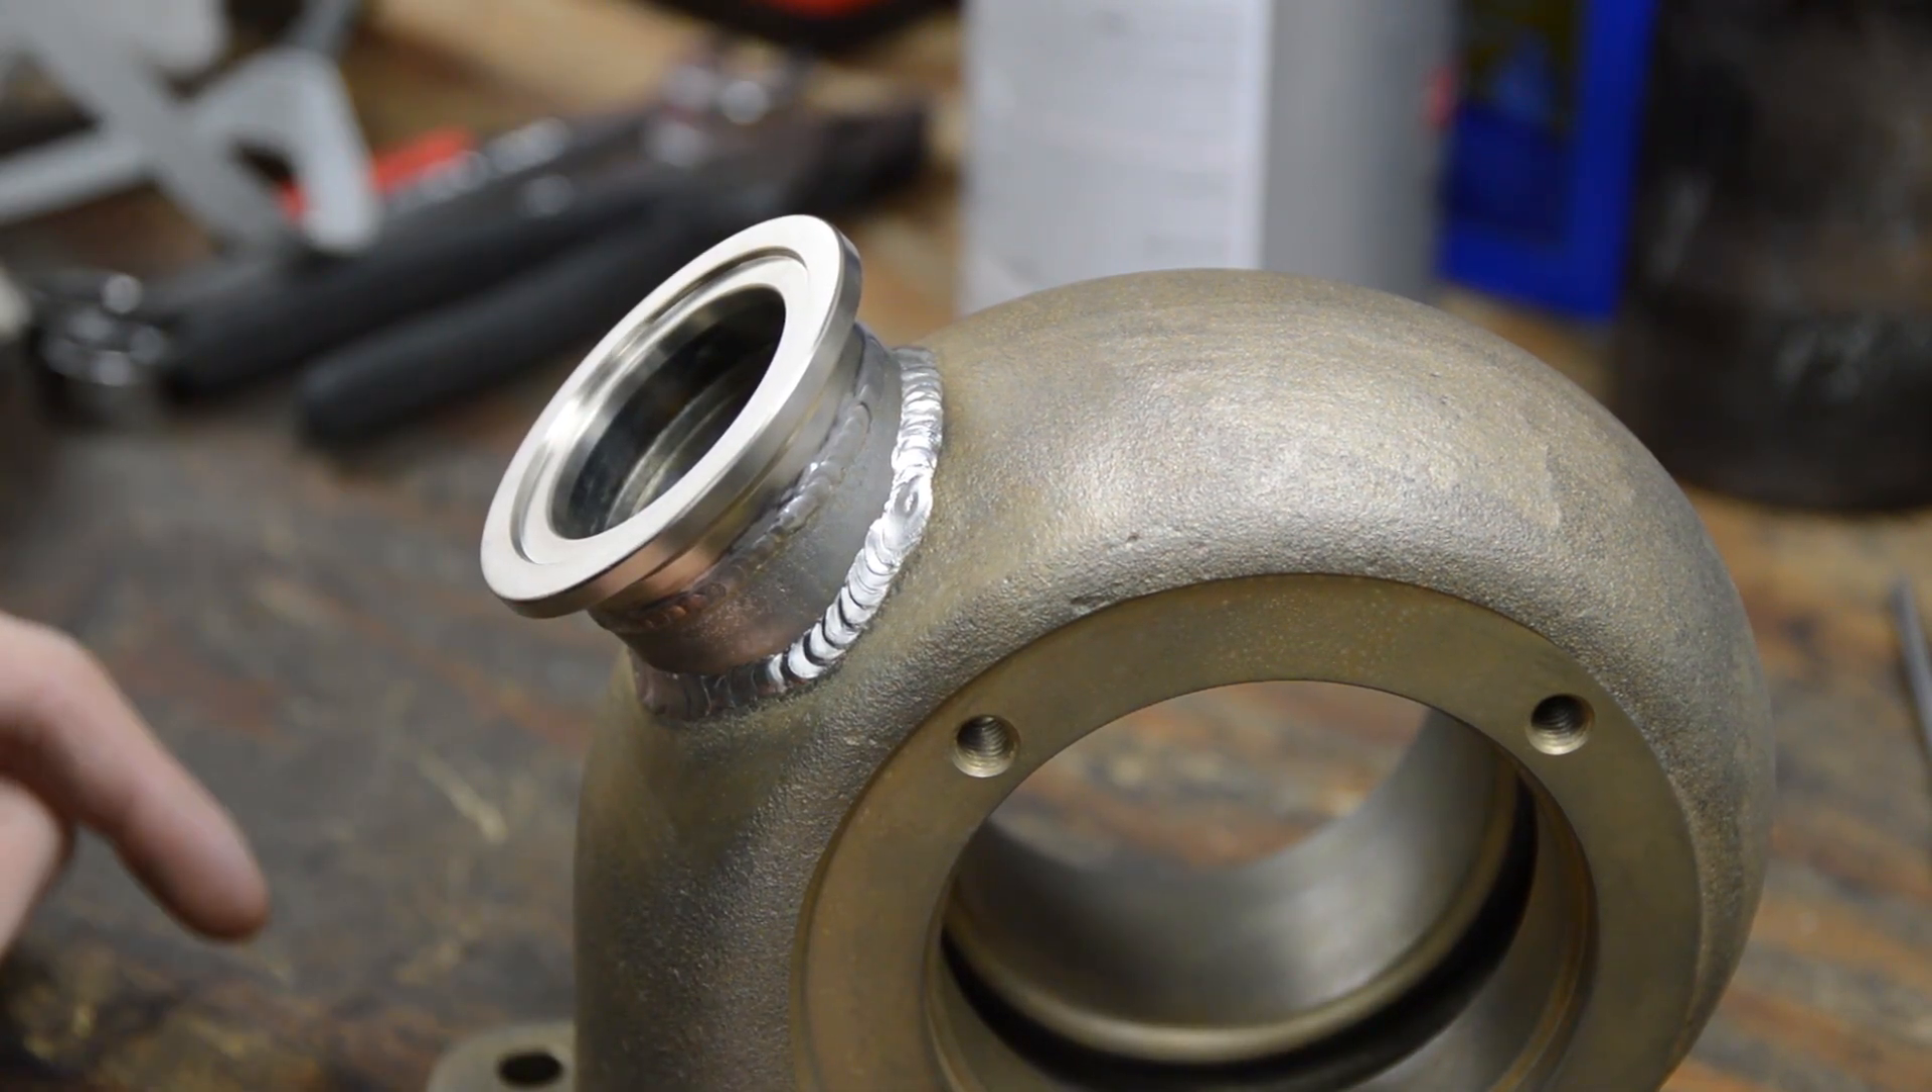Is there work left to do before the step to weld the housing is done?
No.